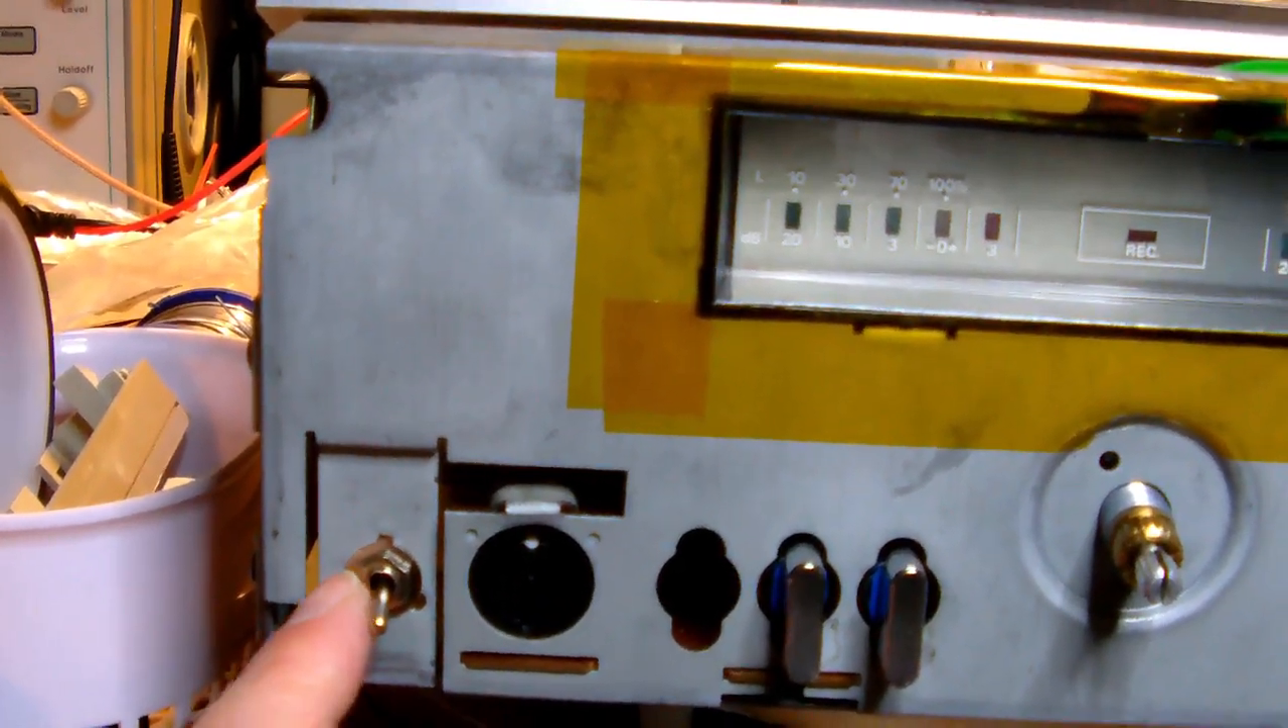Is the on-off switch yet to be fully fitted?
No.